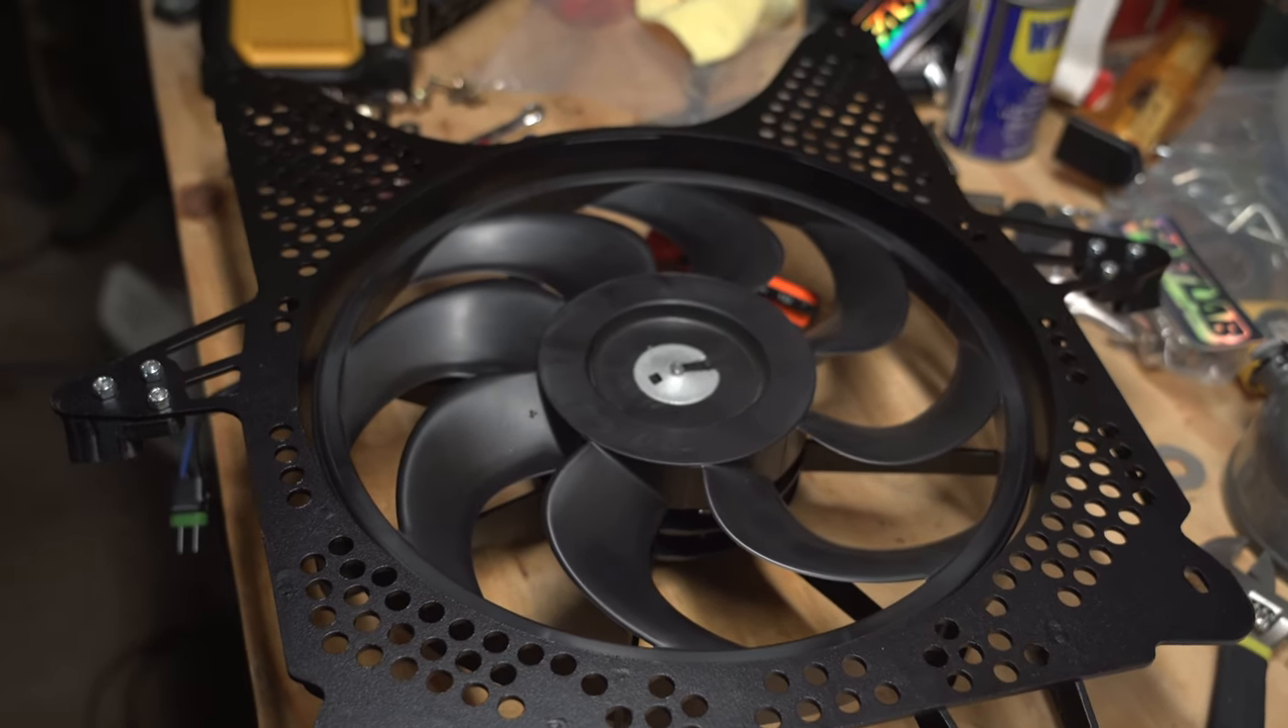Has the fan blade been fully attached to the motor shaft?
Yes.